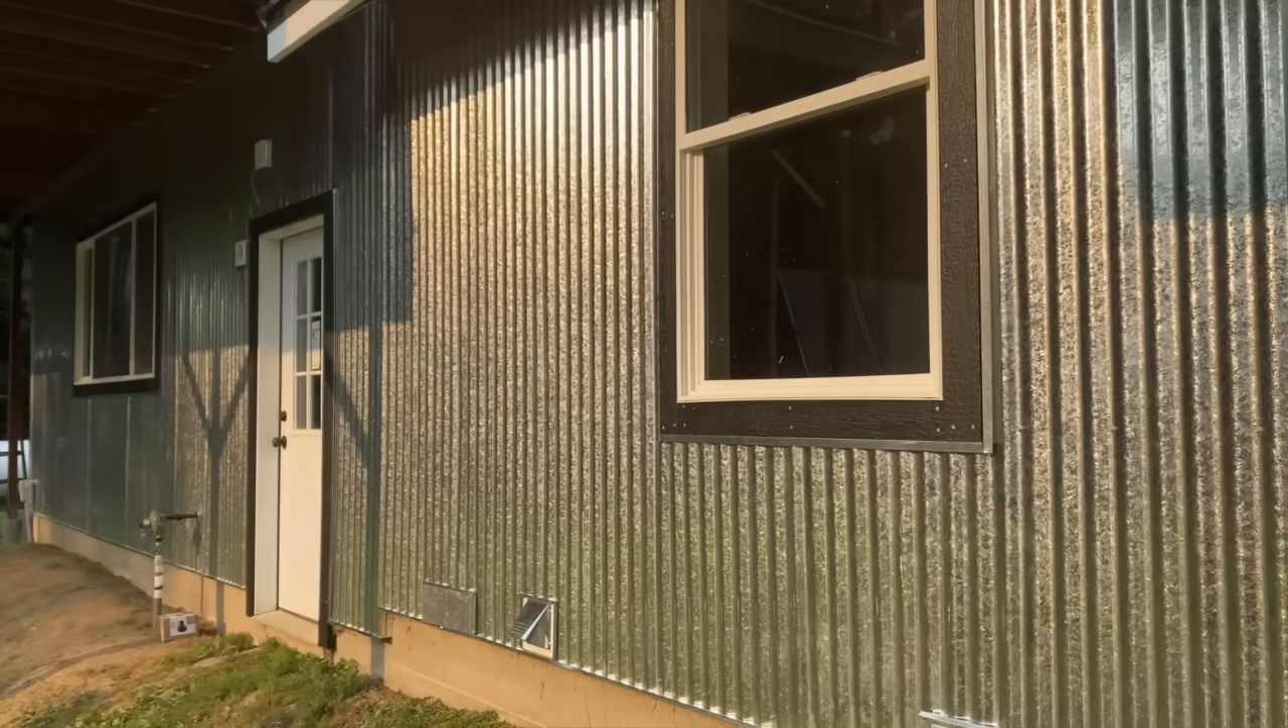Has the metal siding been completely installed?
Yes.